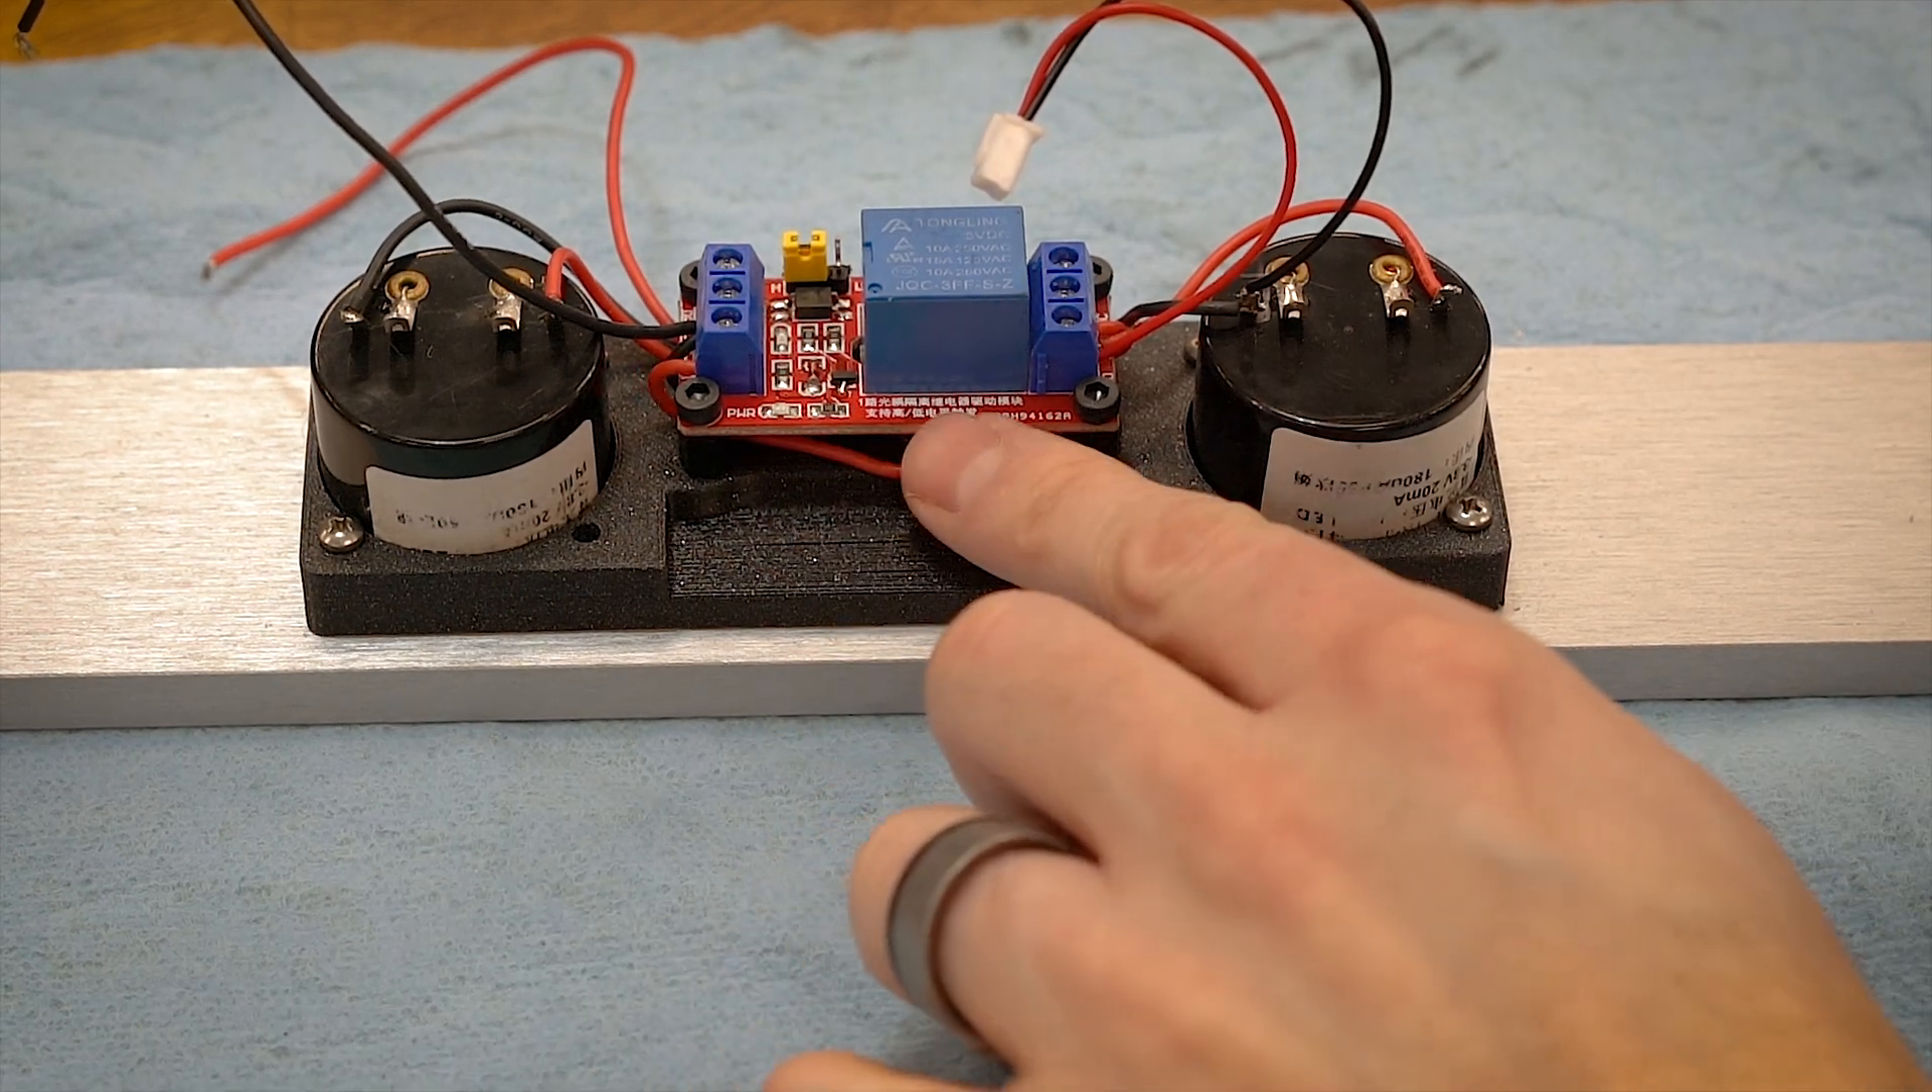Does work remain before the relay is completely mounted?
No.